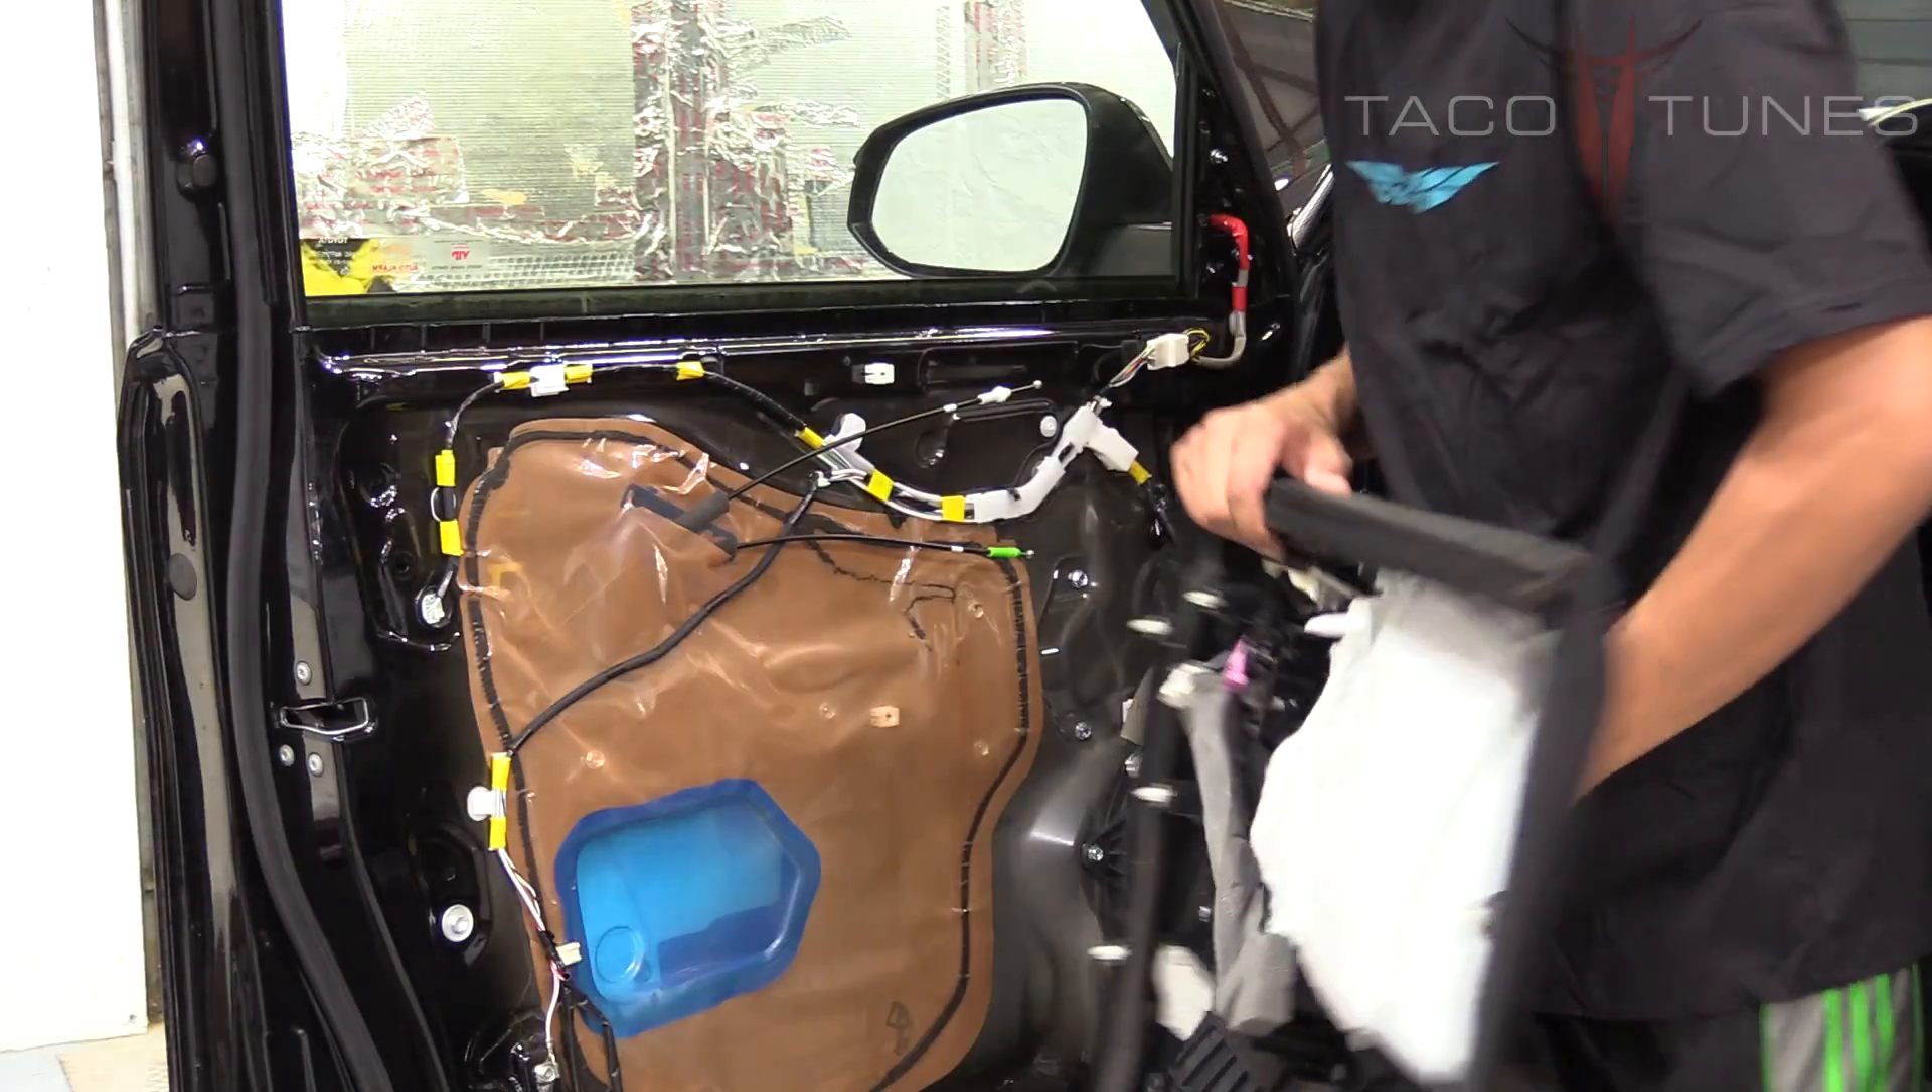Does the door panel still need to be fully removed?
No.